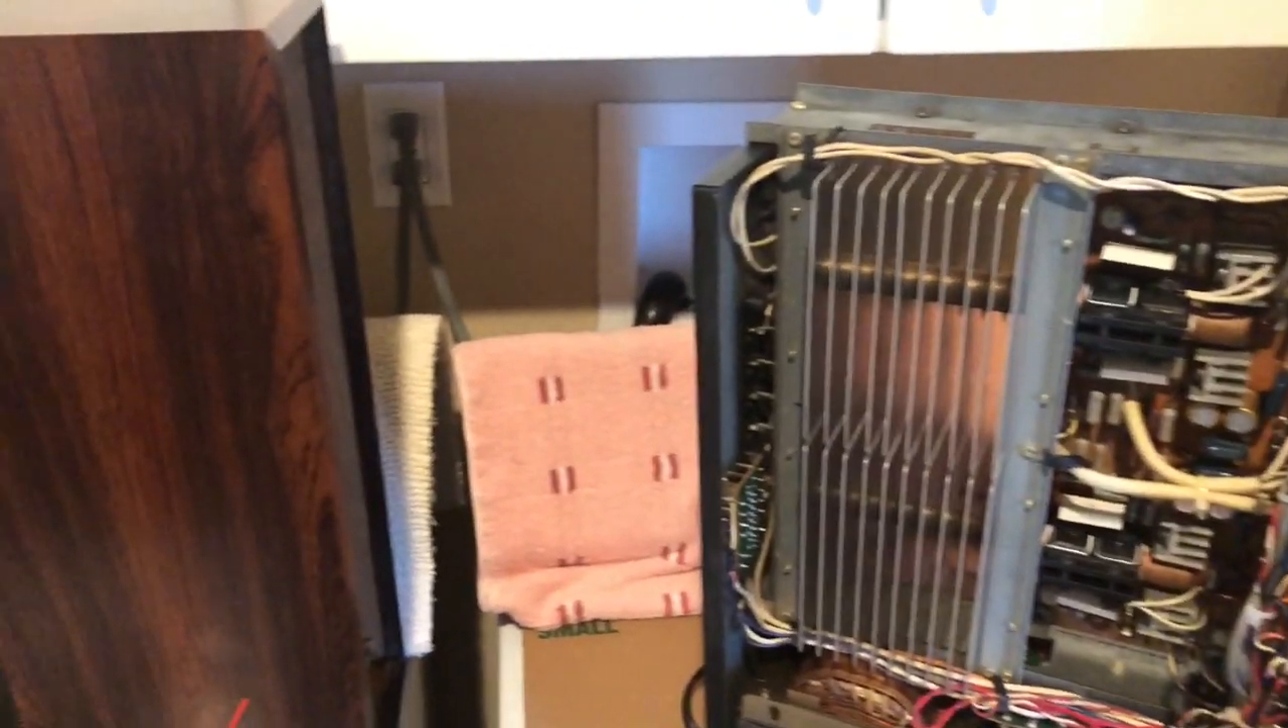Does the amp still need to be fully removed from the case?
No.